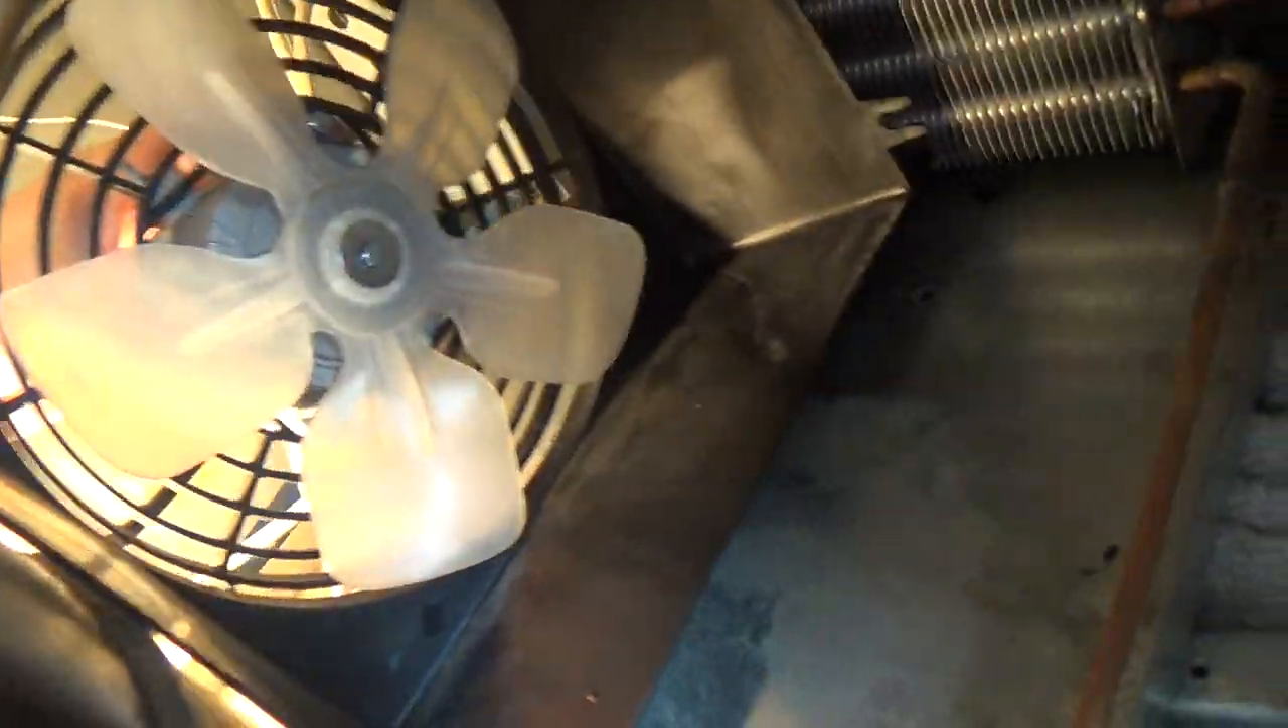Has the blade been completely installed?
Yes.